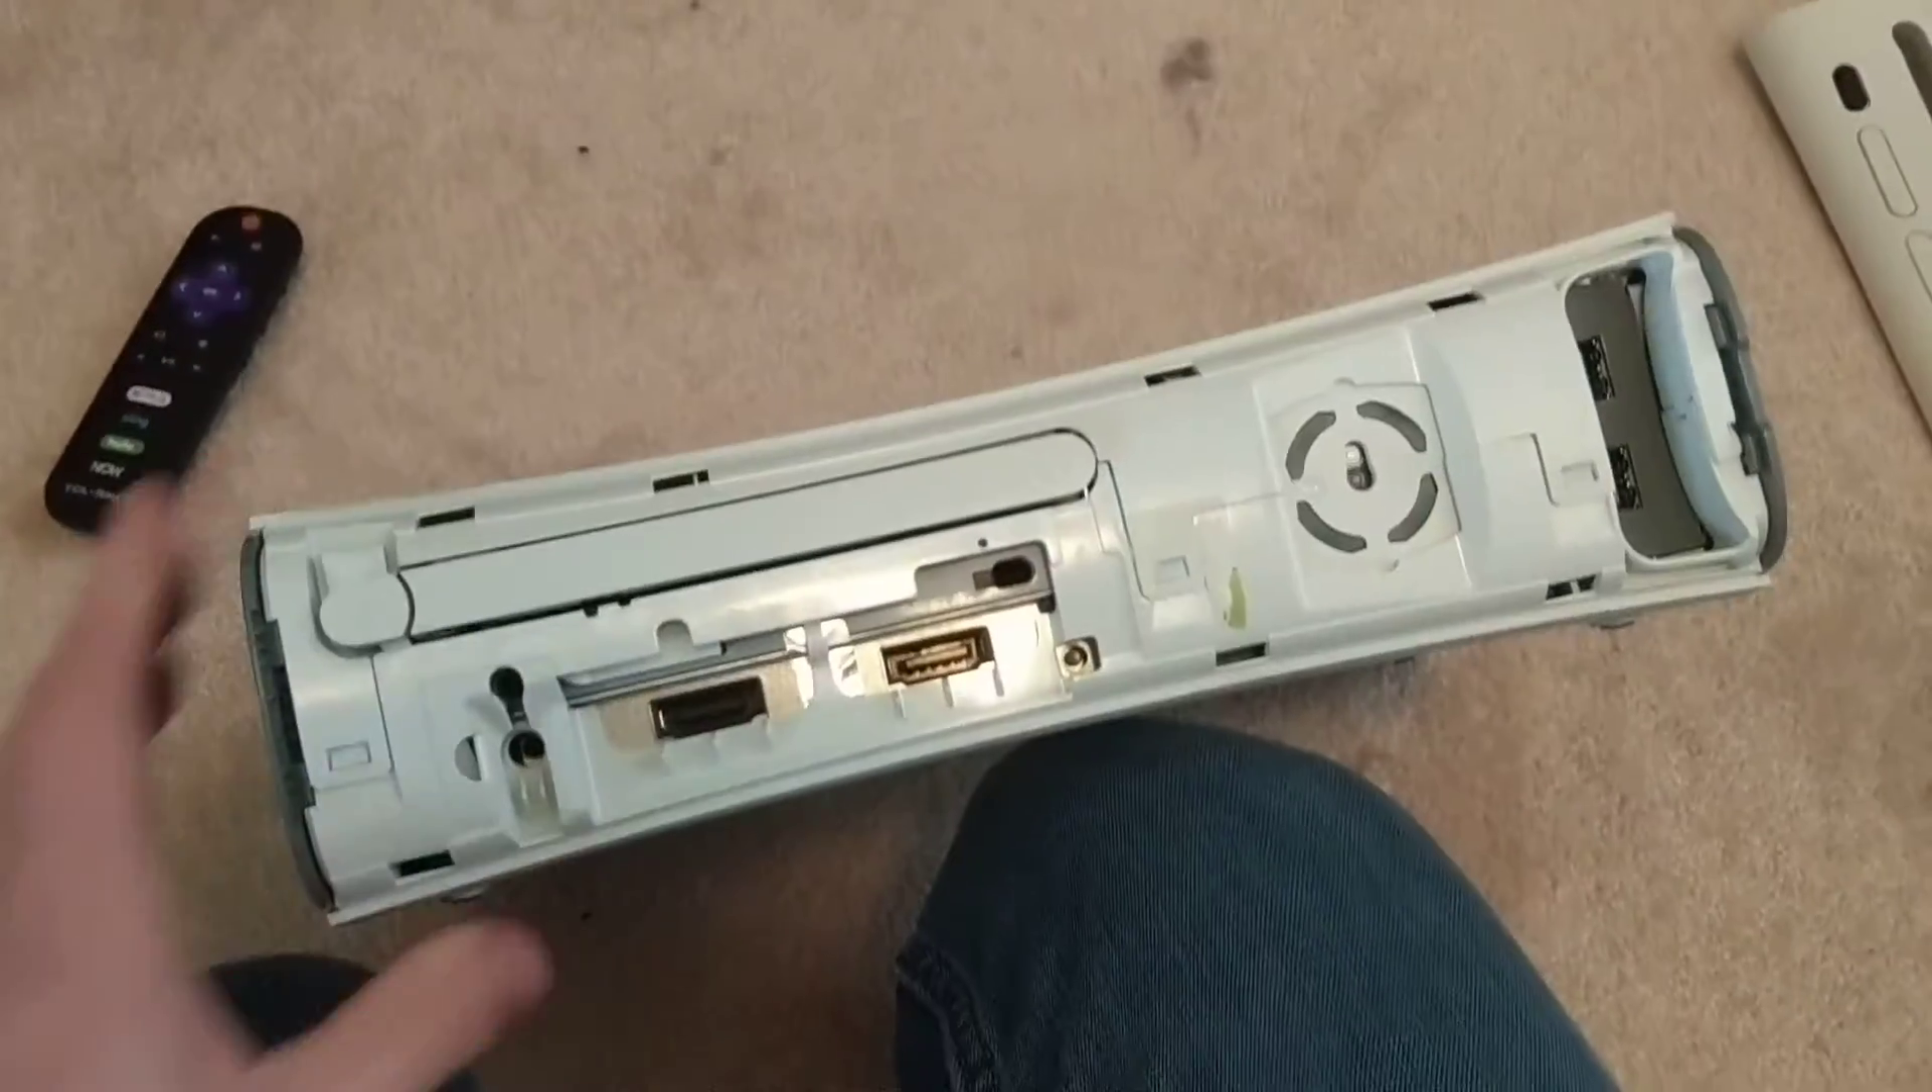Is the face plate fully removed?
Yes.